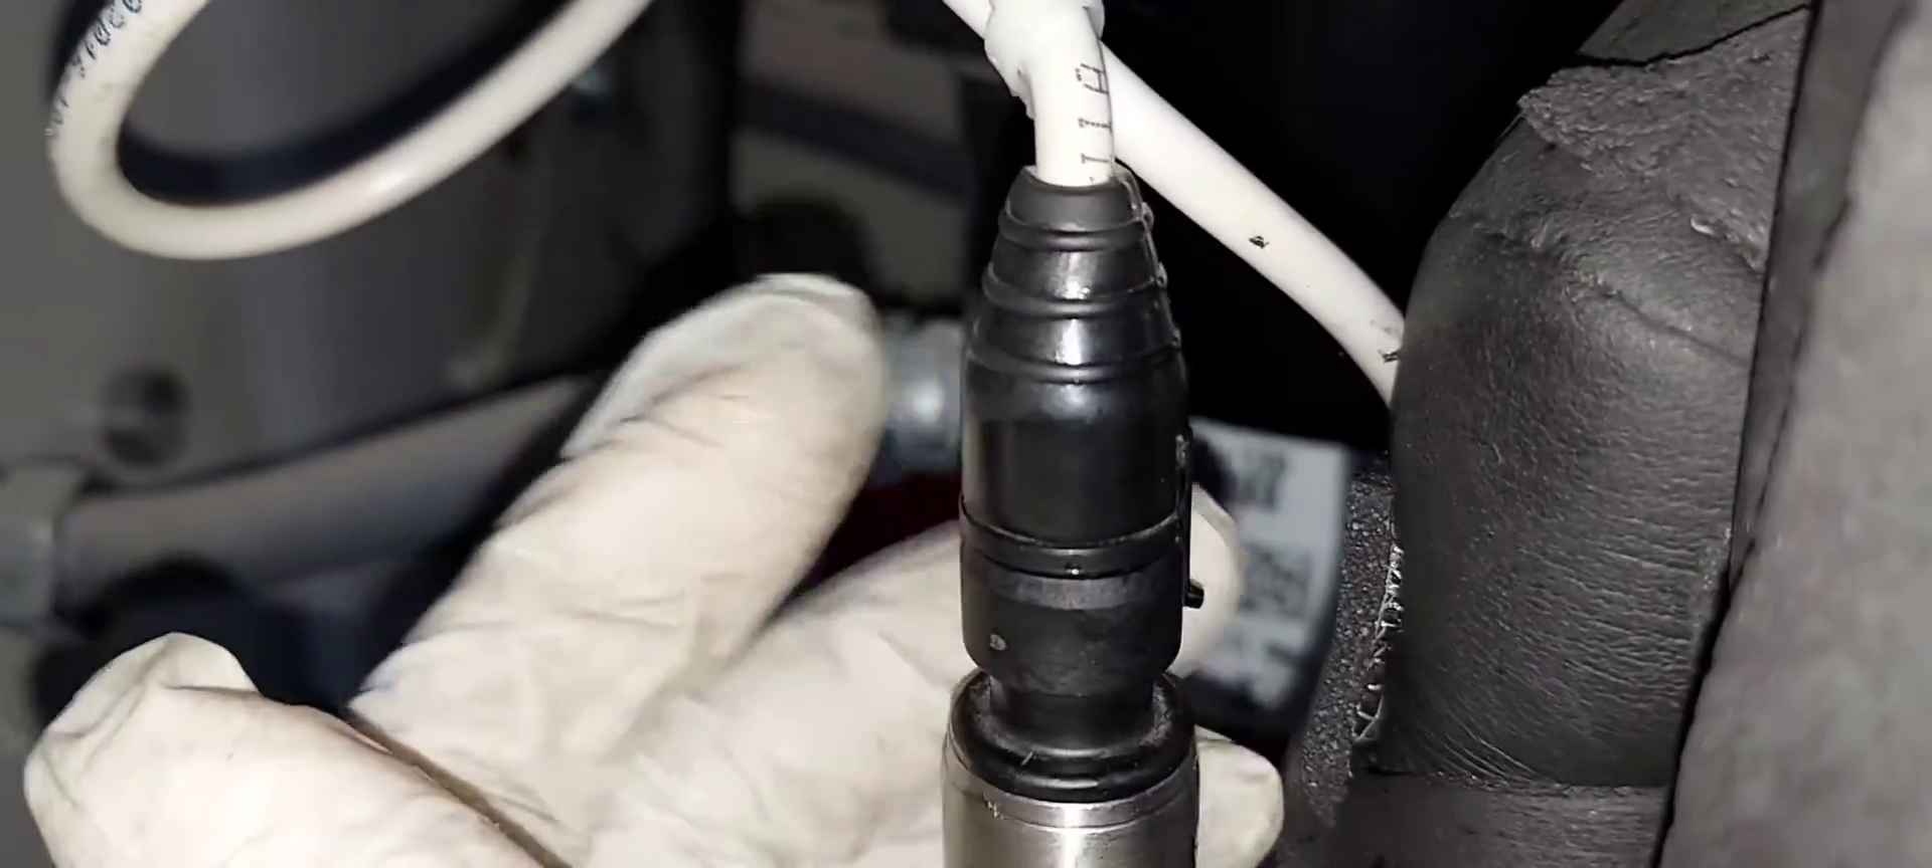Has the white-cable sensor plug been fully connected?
Yes.